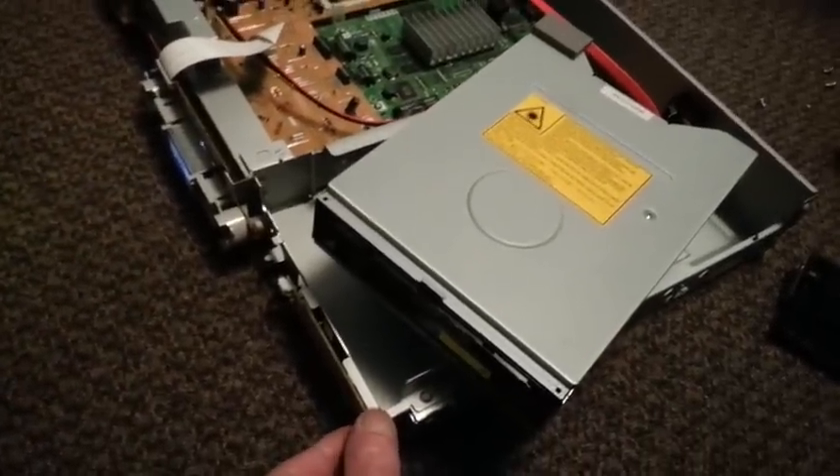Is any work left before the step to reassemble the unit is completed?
Yes.